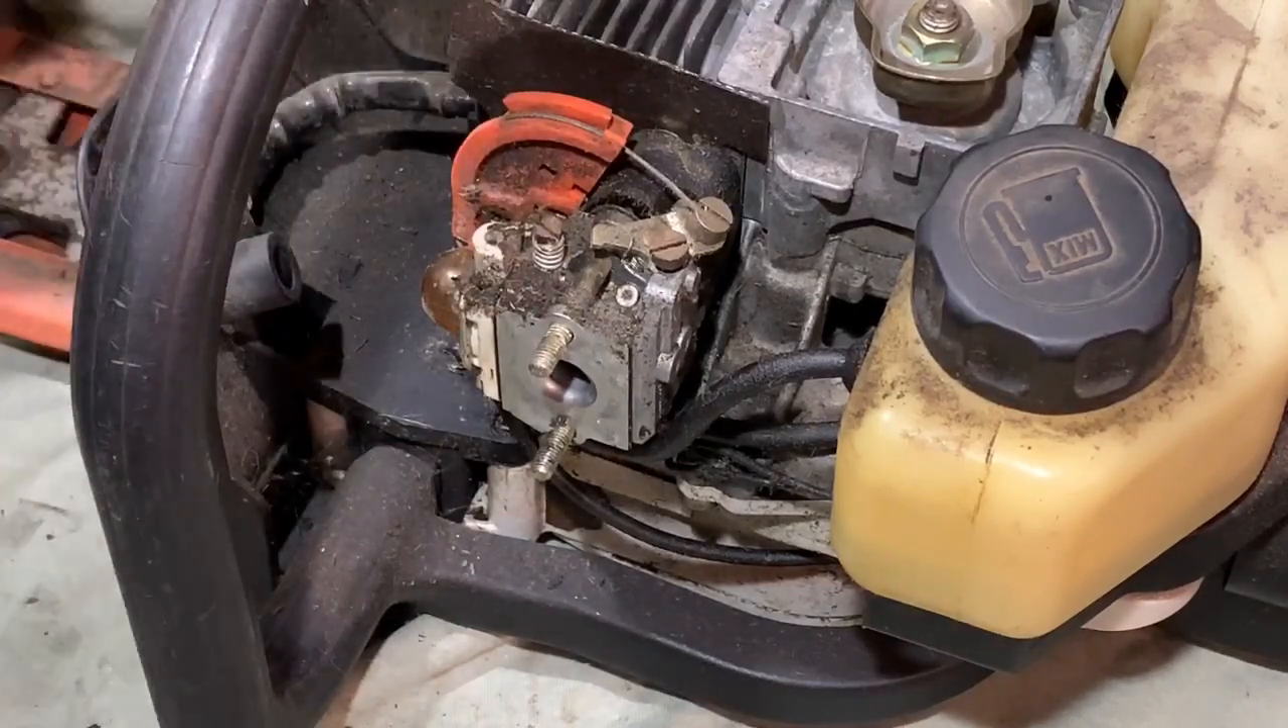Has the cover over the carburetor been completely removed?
Yes.